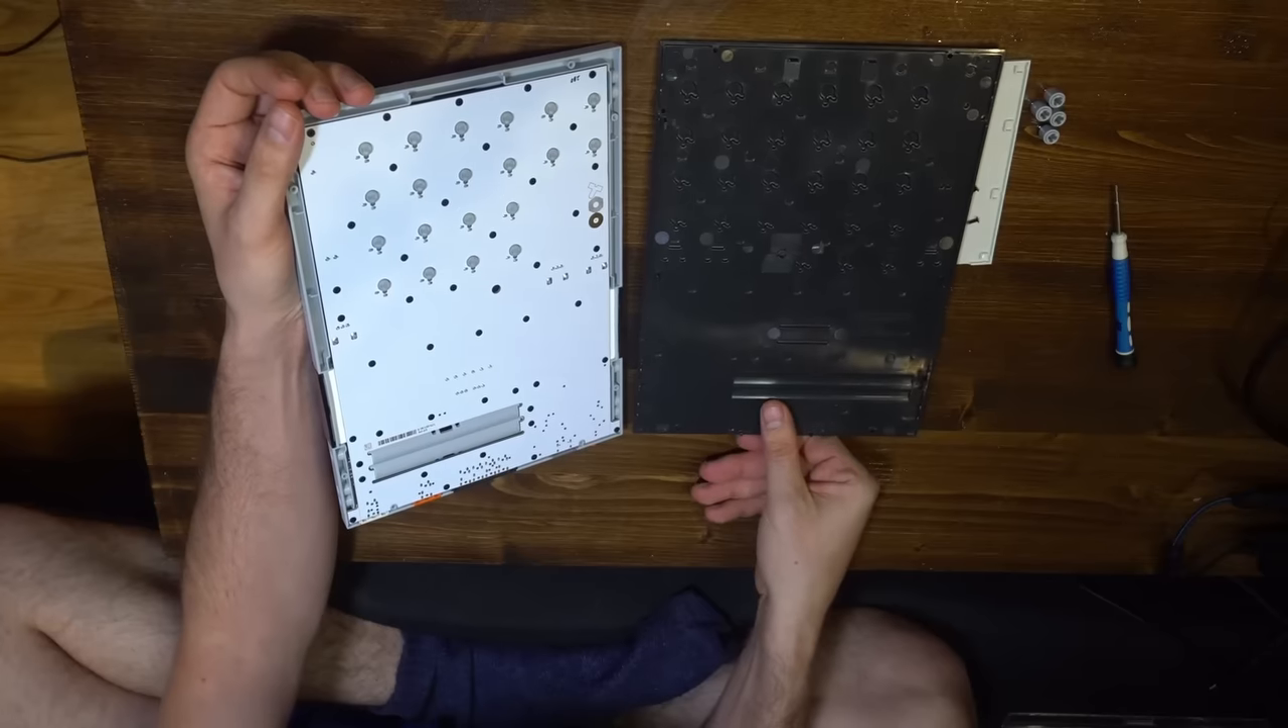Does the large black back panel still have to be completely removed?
No.